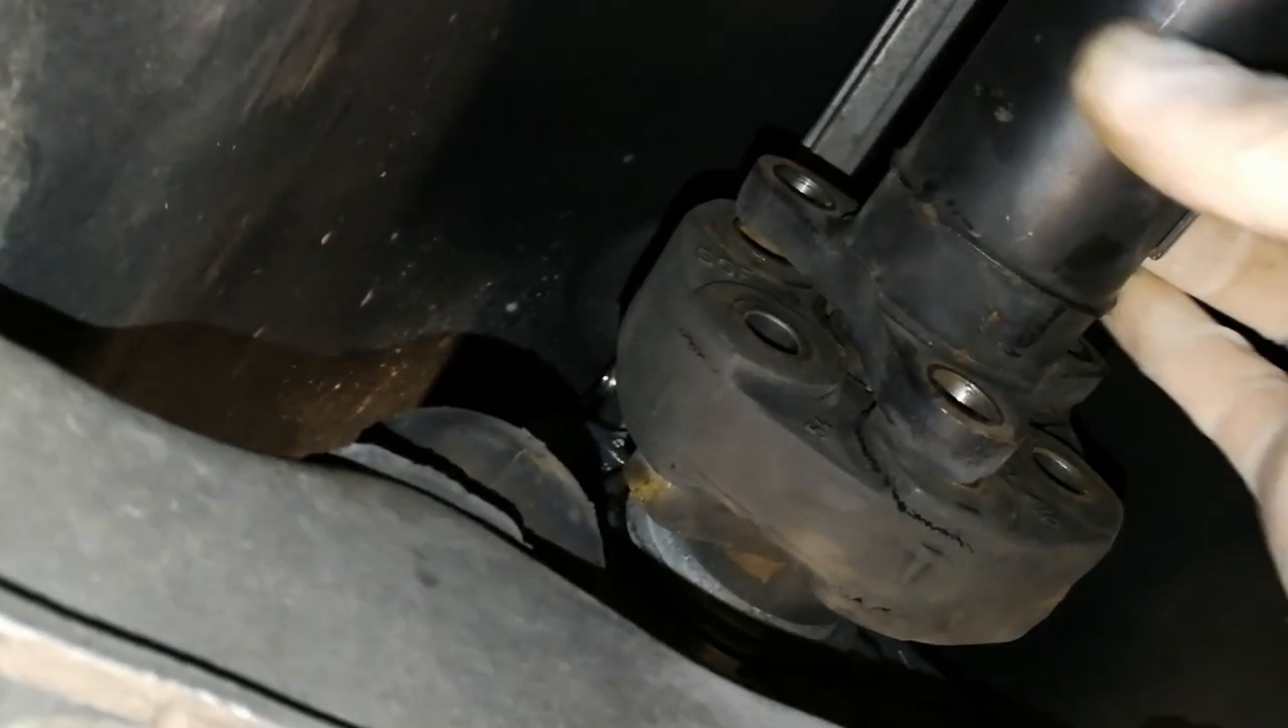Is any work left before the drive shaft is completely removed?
Yes.